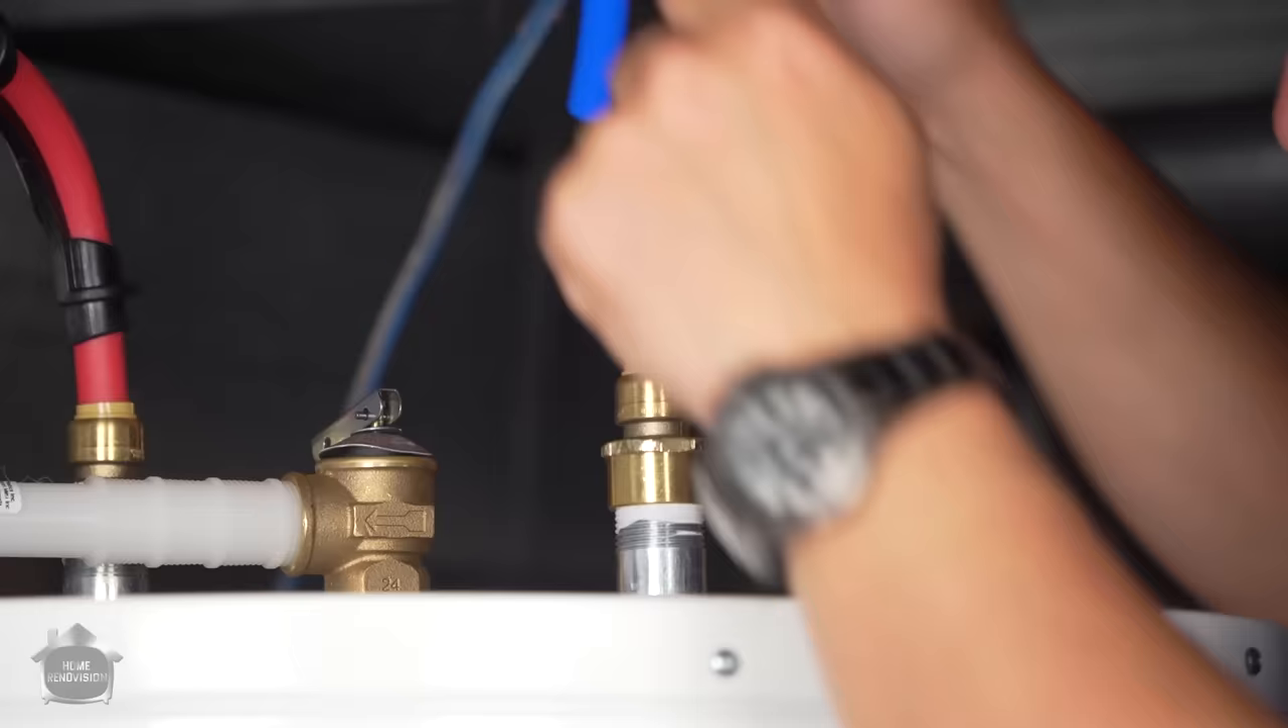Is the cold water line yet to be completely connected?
Yes.